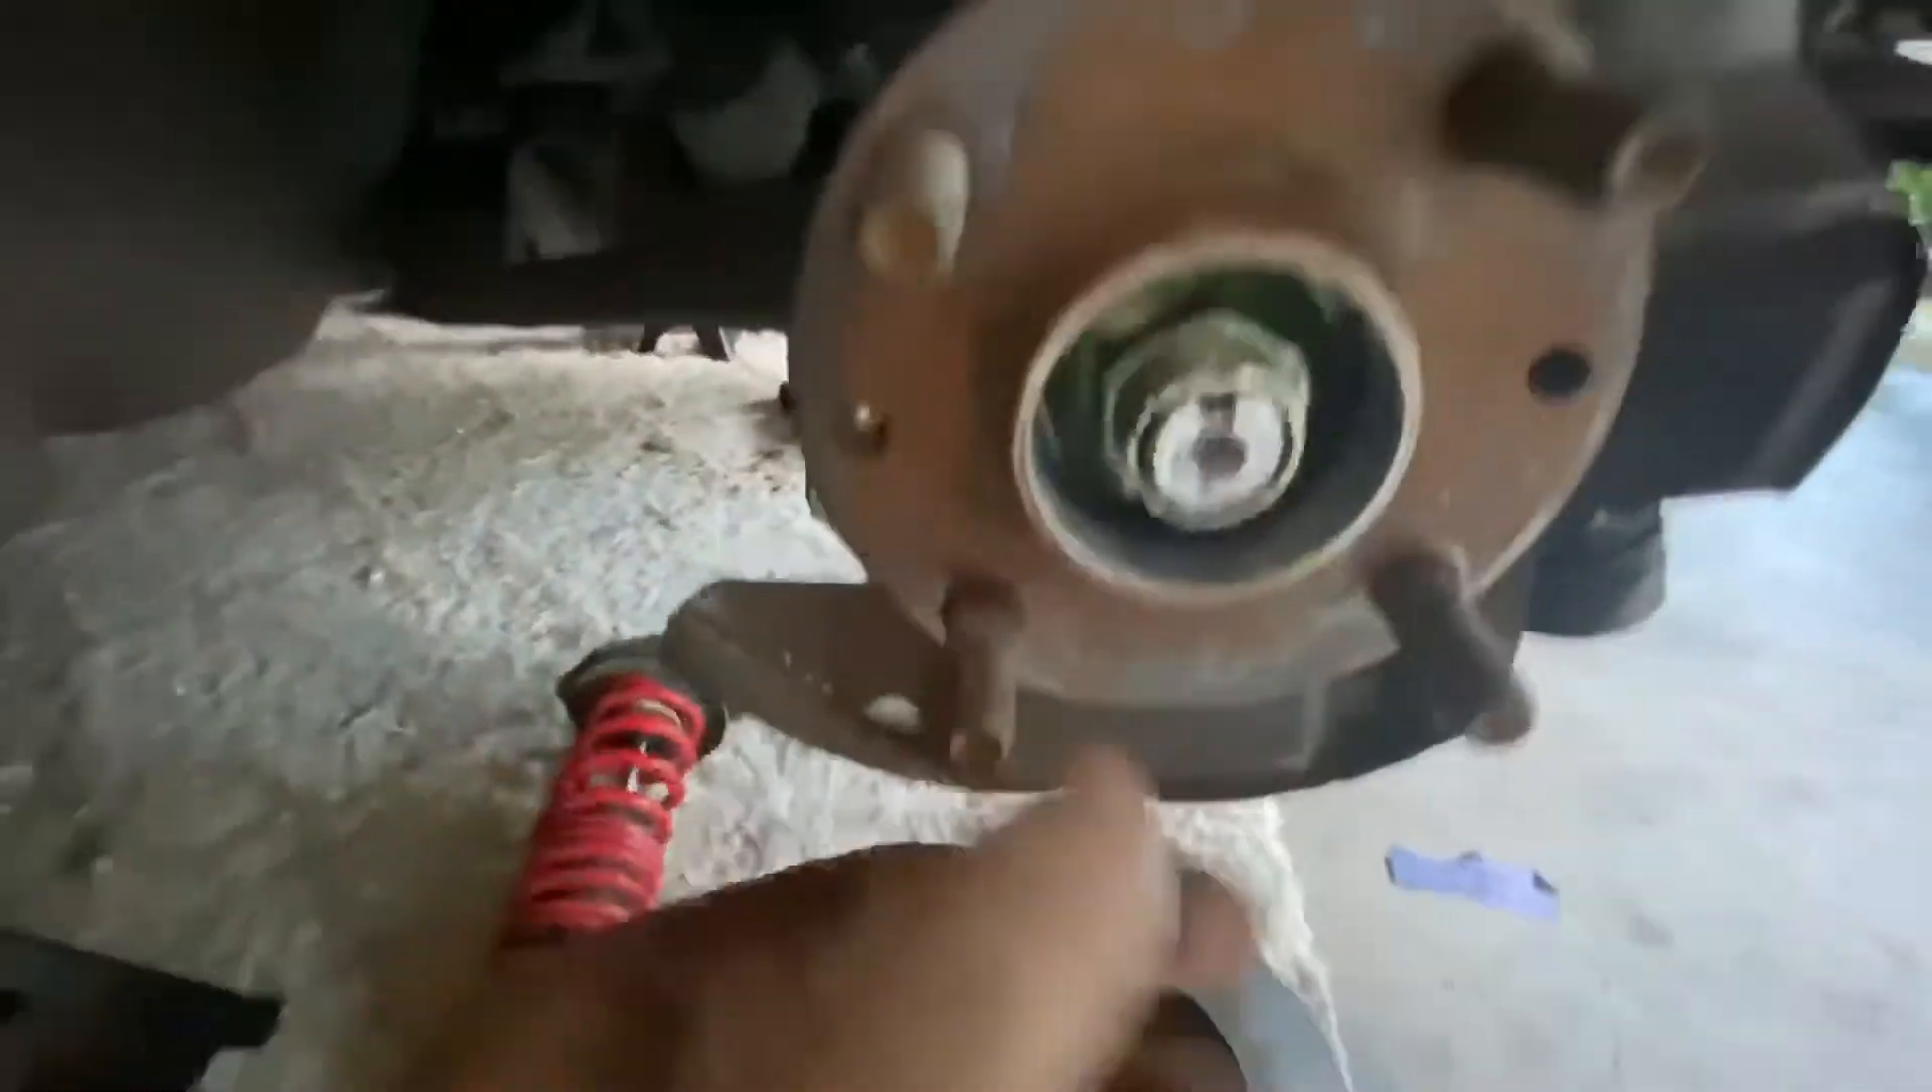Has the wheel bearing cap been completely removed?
Yes.